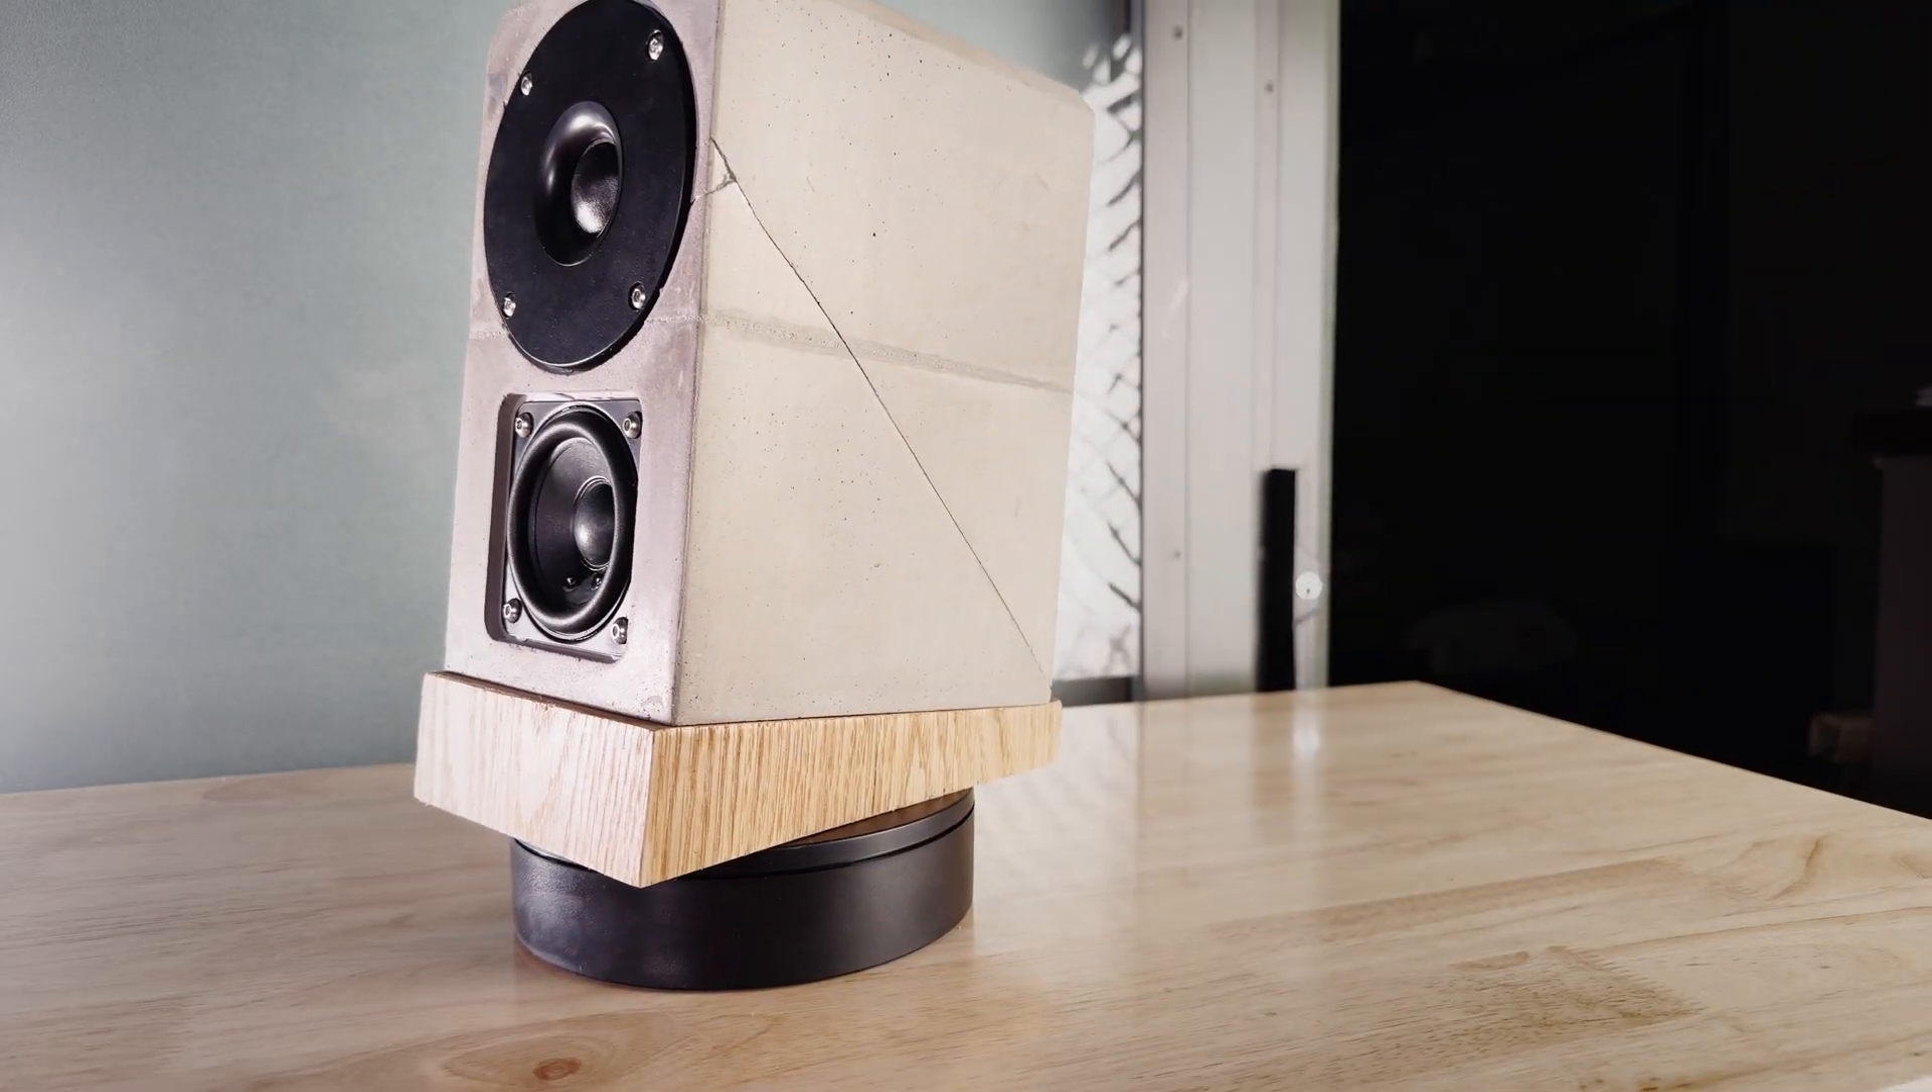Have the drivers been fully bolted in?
Yes.